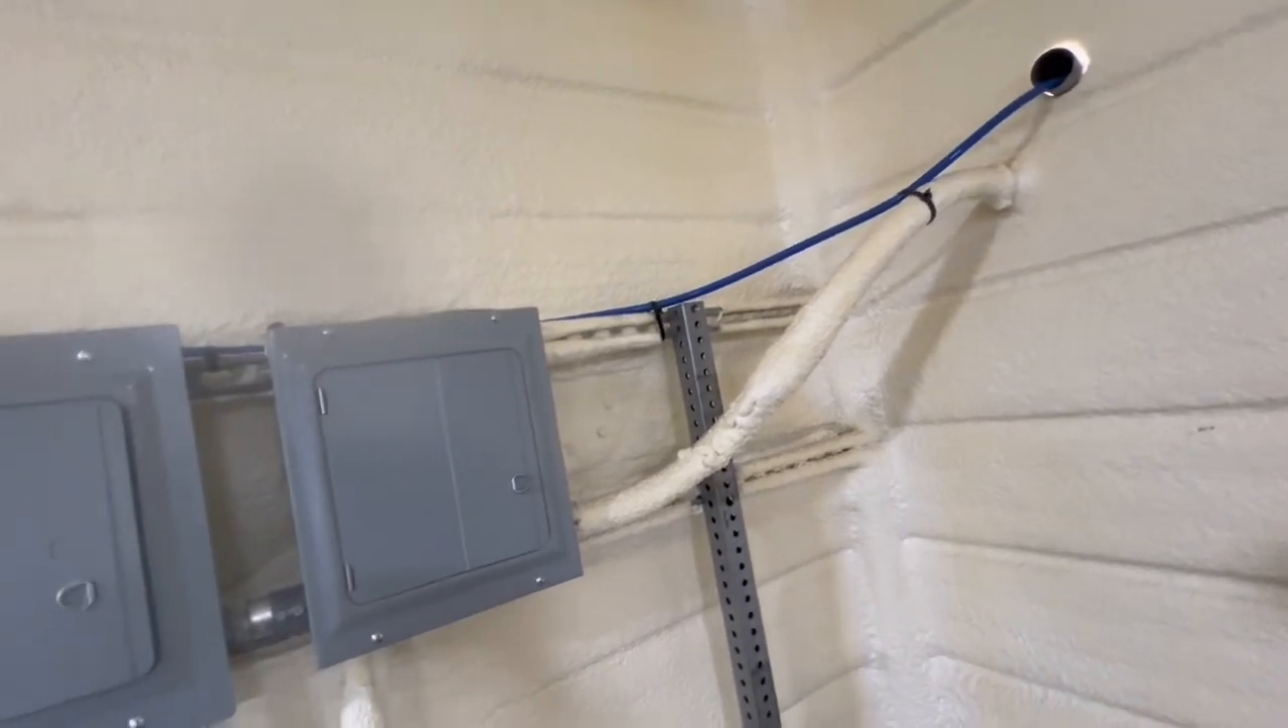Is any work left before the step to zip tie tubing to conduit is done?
No.